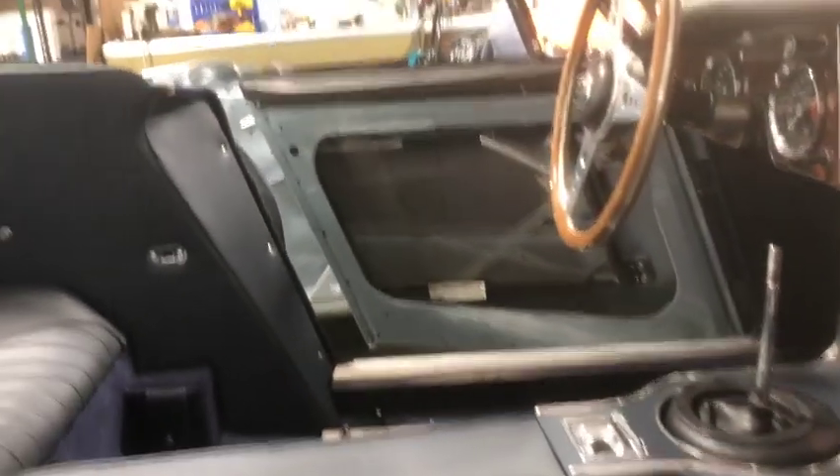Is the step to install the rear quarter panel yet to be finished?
No.